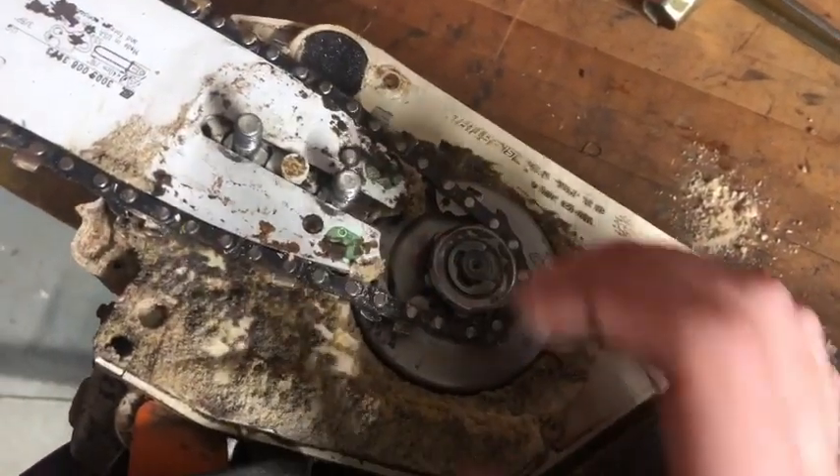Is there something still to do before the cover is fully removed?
No.